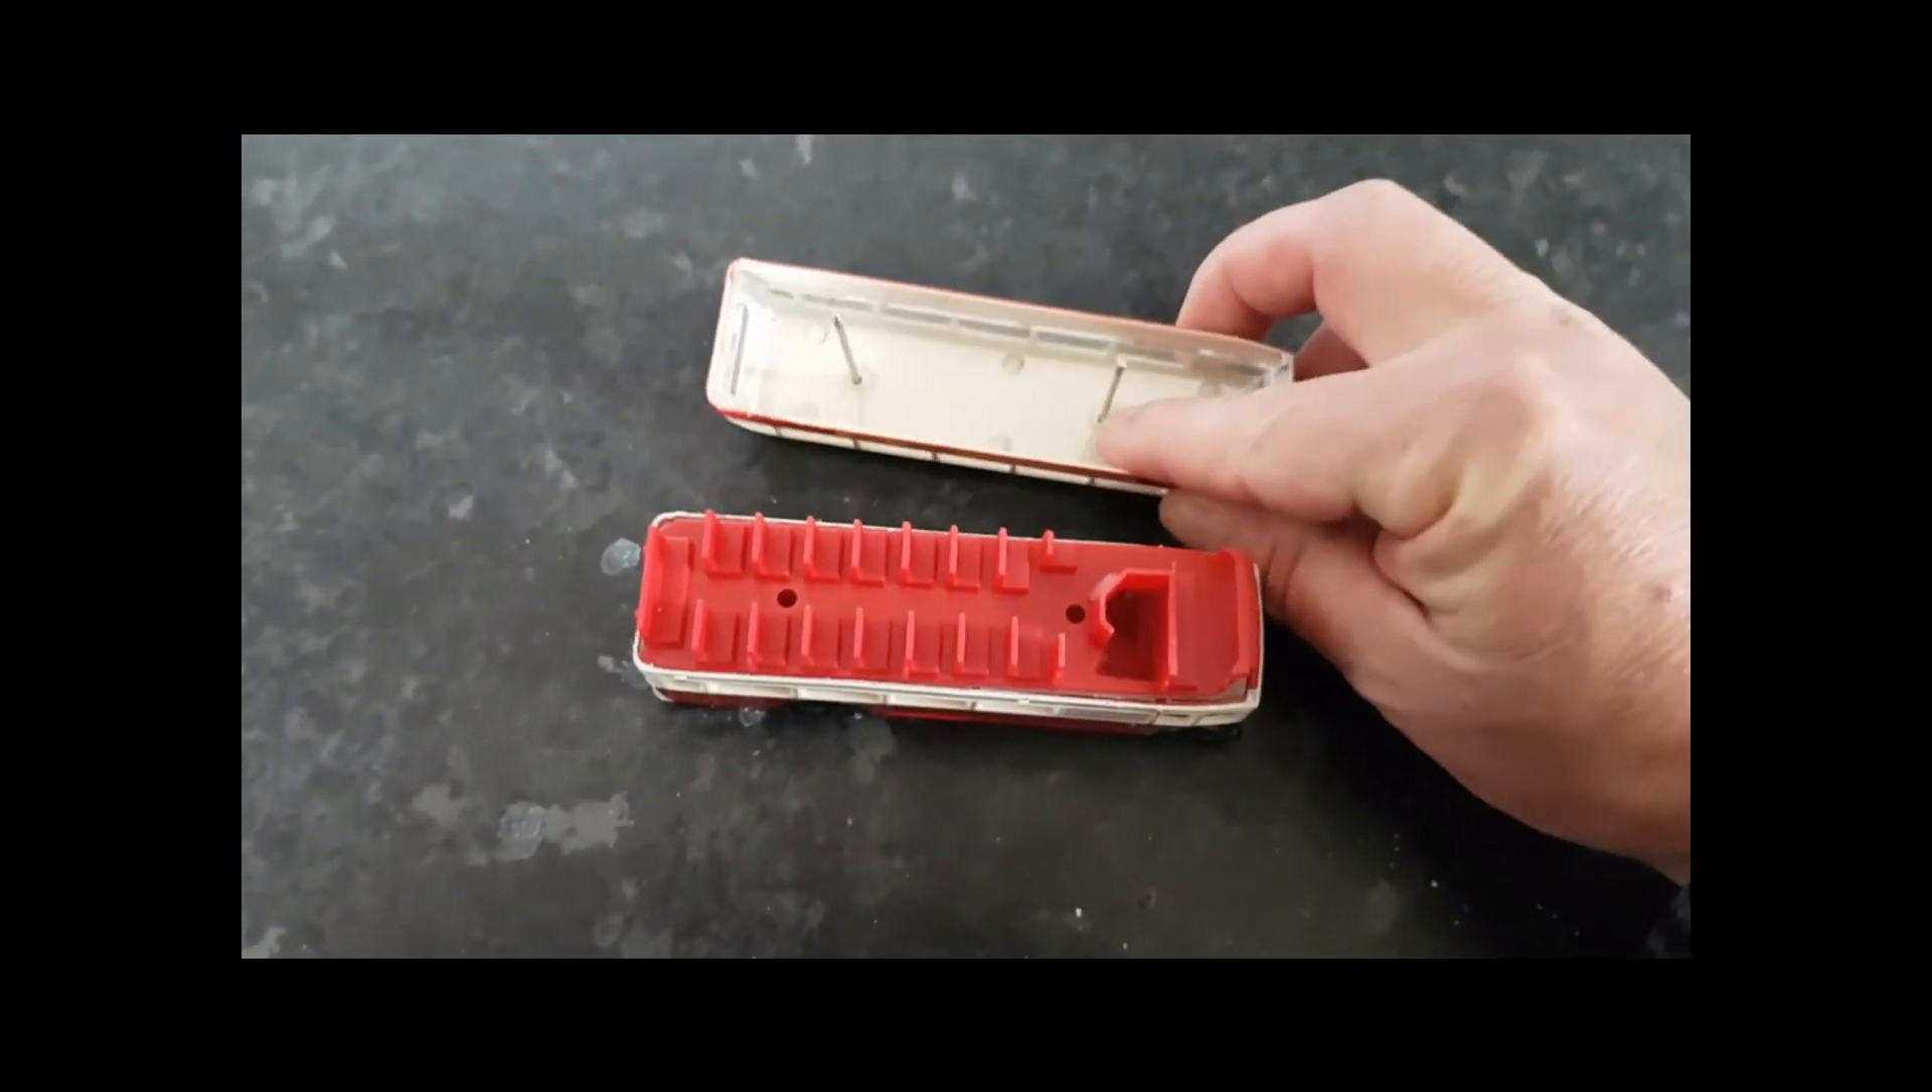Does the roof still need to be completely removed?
No.